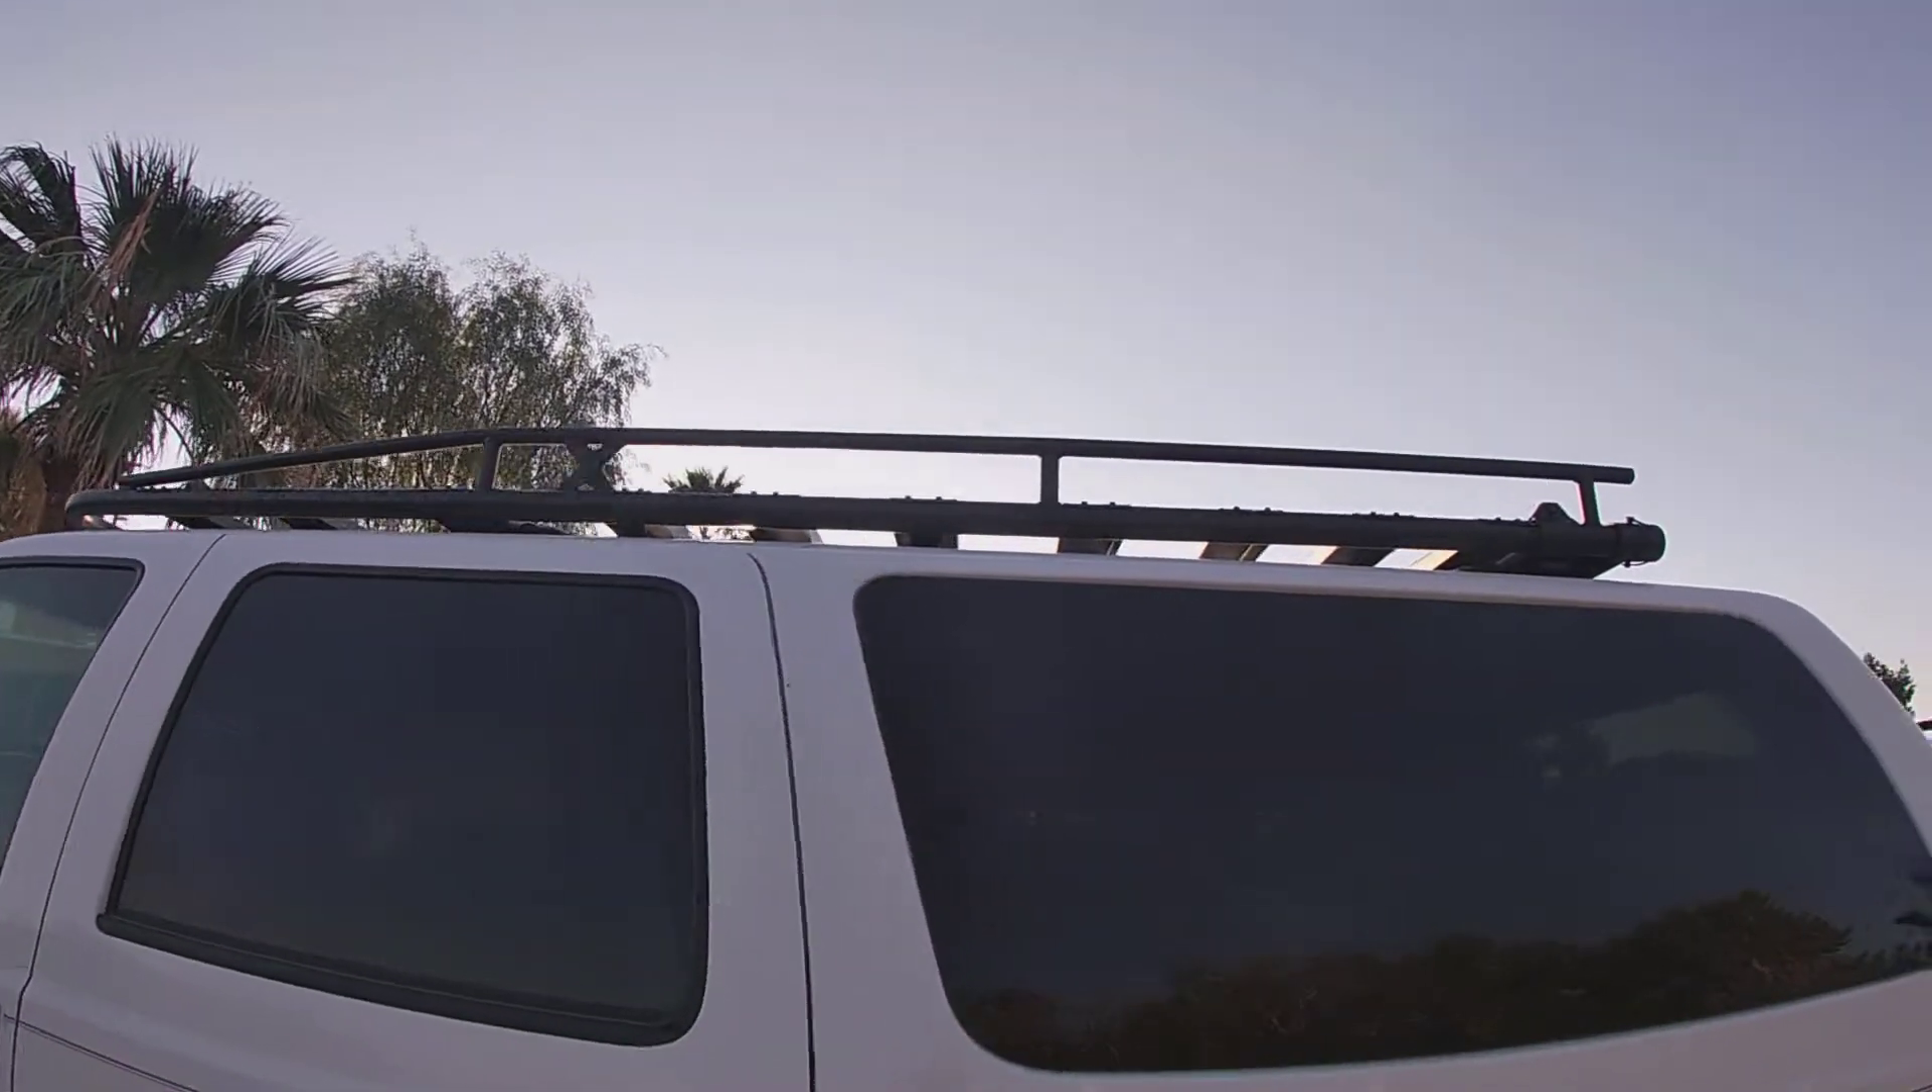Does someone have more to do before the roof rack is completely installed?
No.